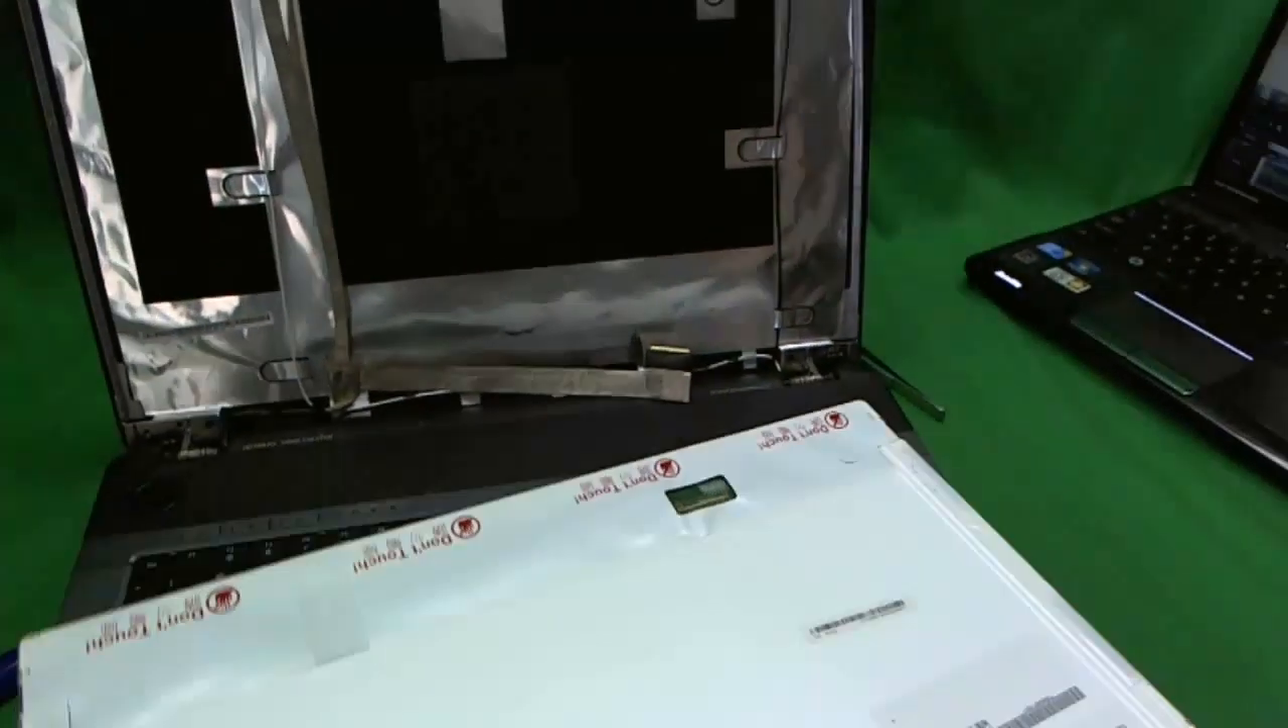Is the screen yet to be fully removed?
No.